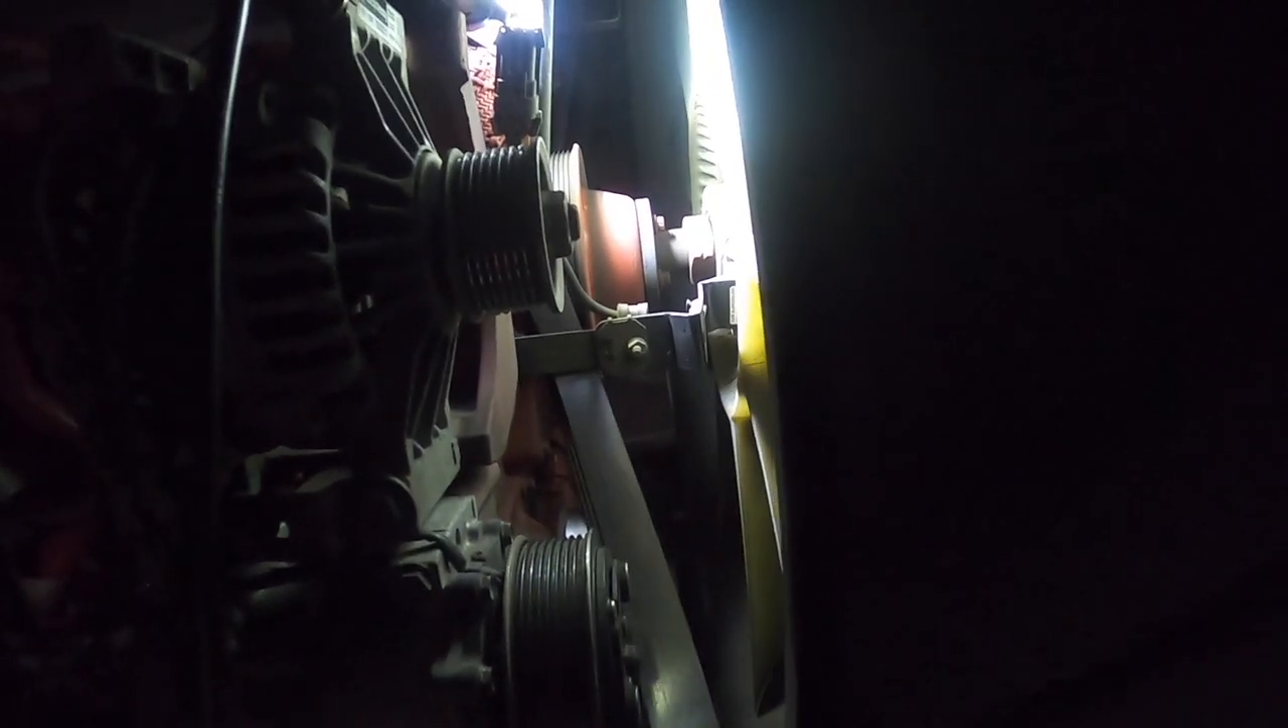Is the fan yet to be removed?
Yes.